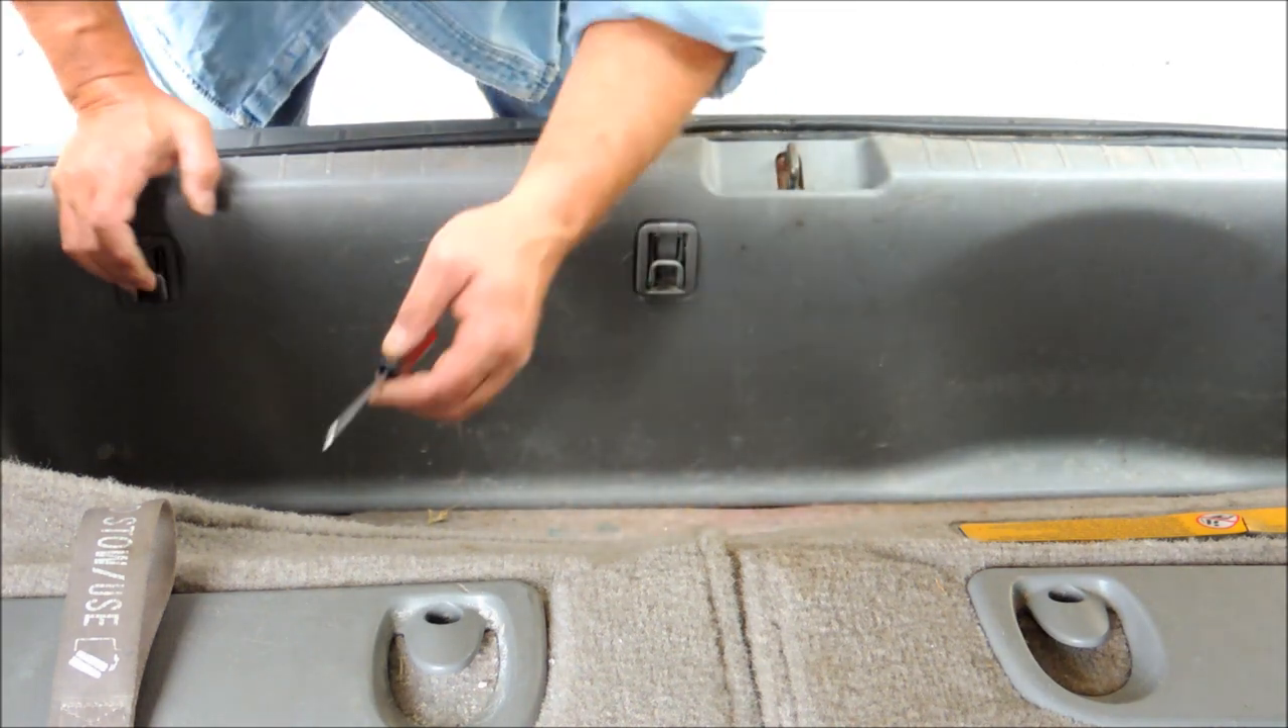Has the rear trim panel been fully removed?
No.